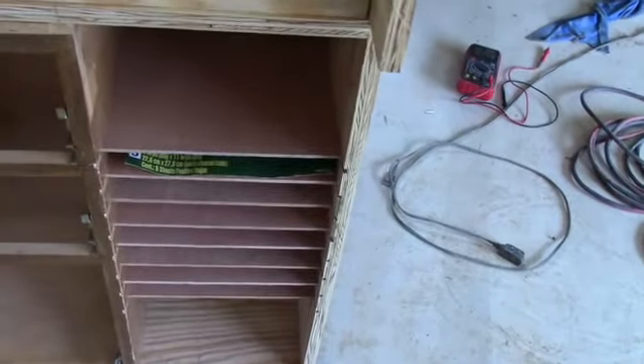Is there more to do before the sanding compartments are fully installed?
No.